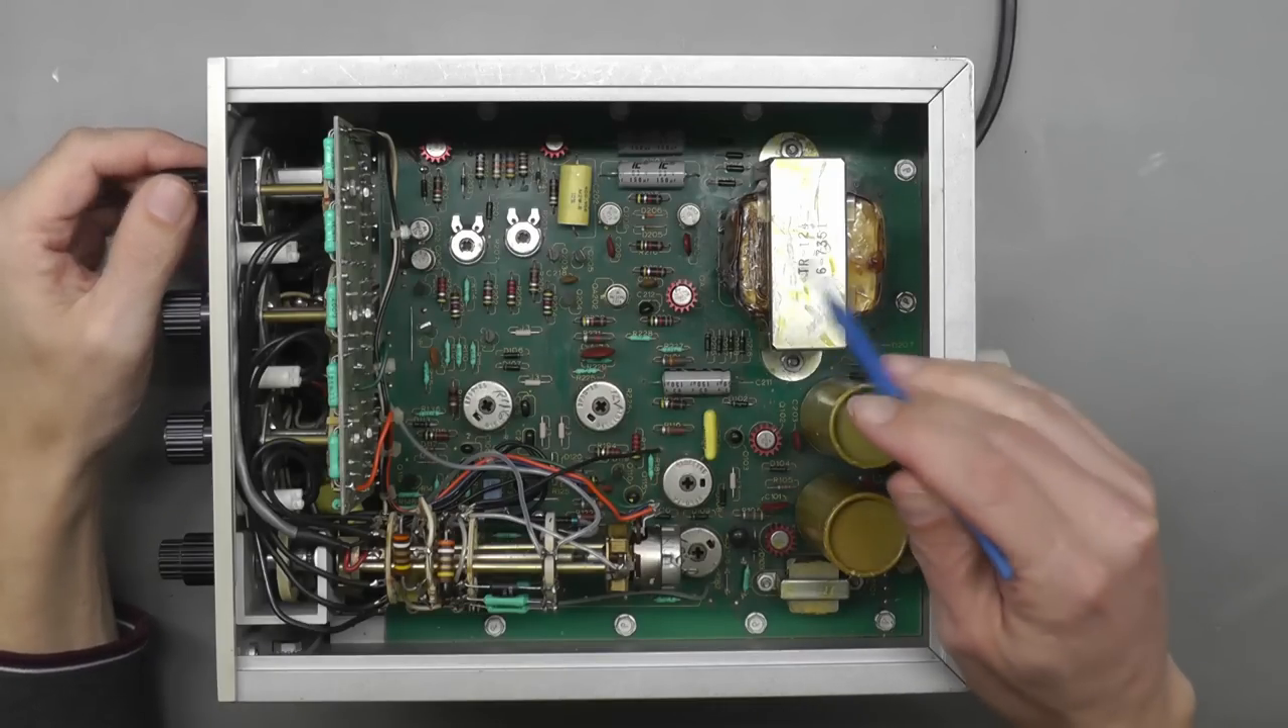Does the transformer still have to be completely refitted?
No.